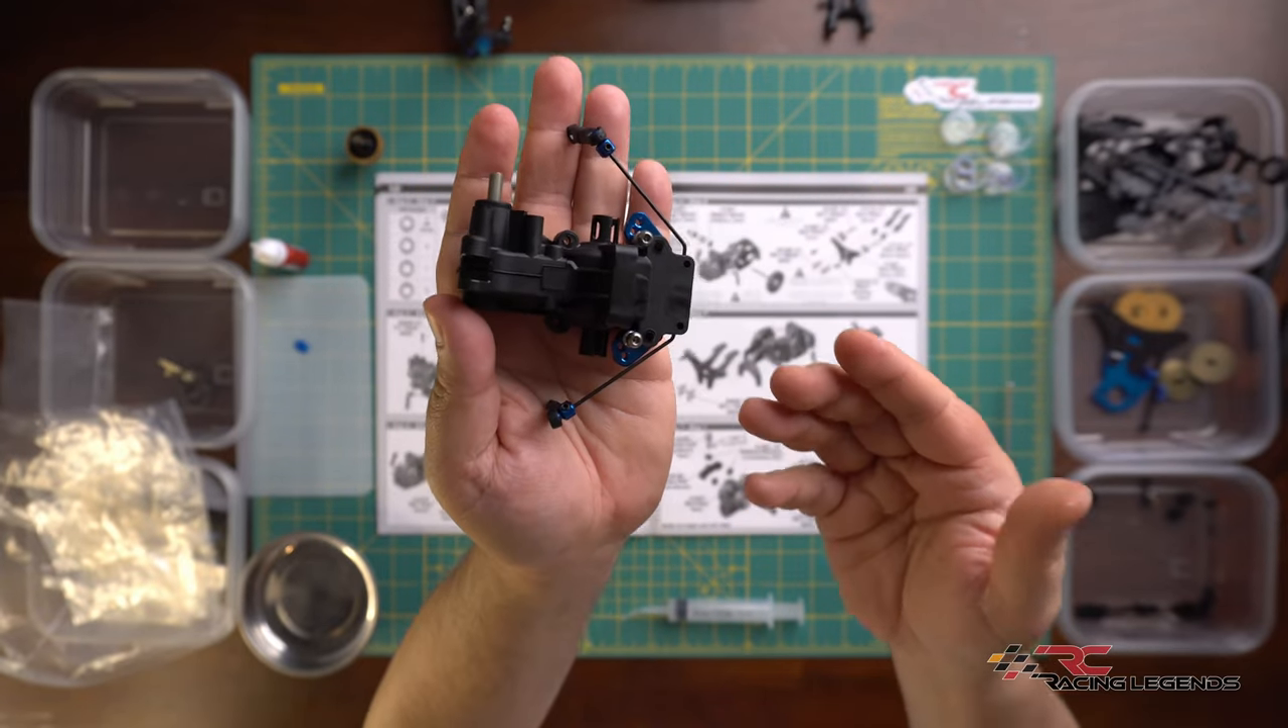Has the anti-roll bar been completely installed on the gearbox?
Yes.